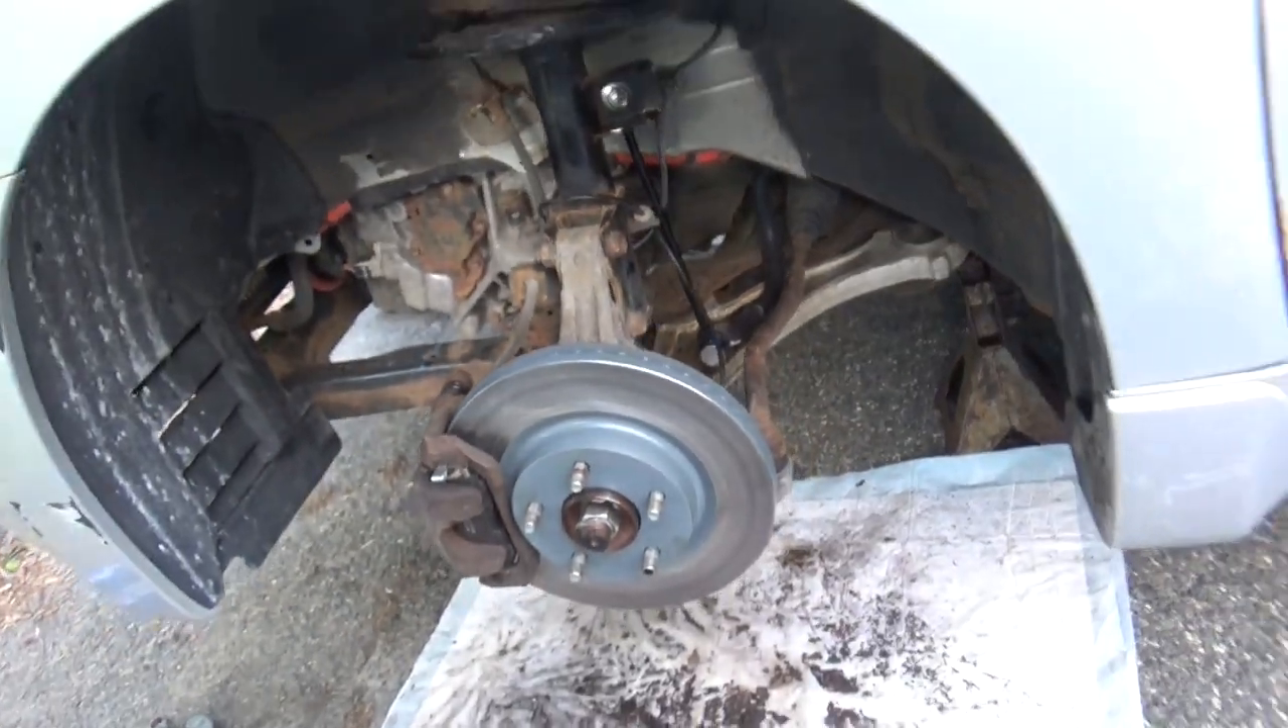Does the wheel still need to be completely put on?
Yes.